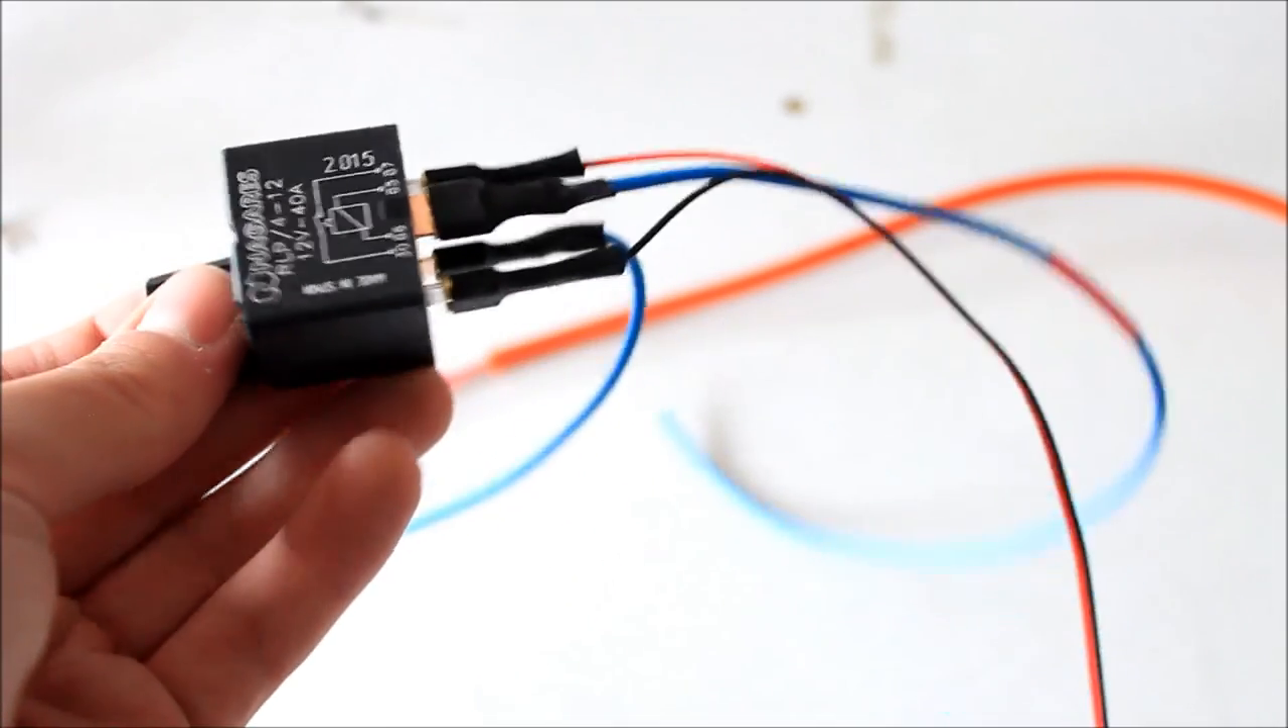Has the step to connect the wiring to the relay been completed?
Yes.